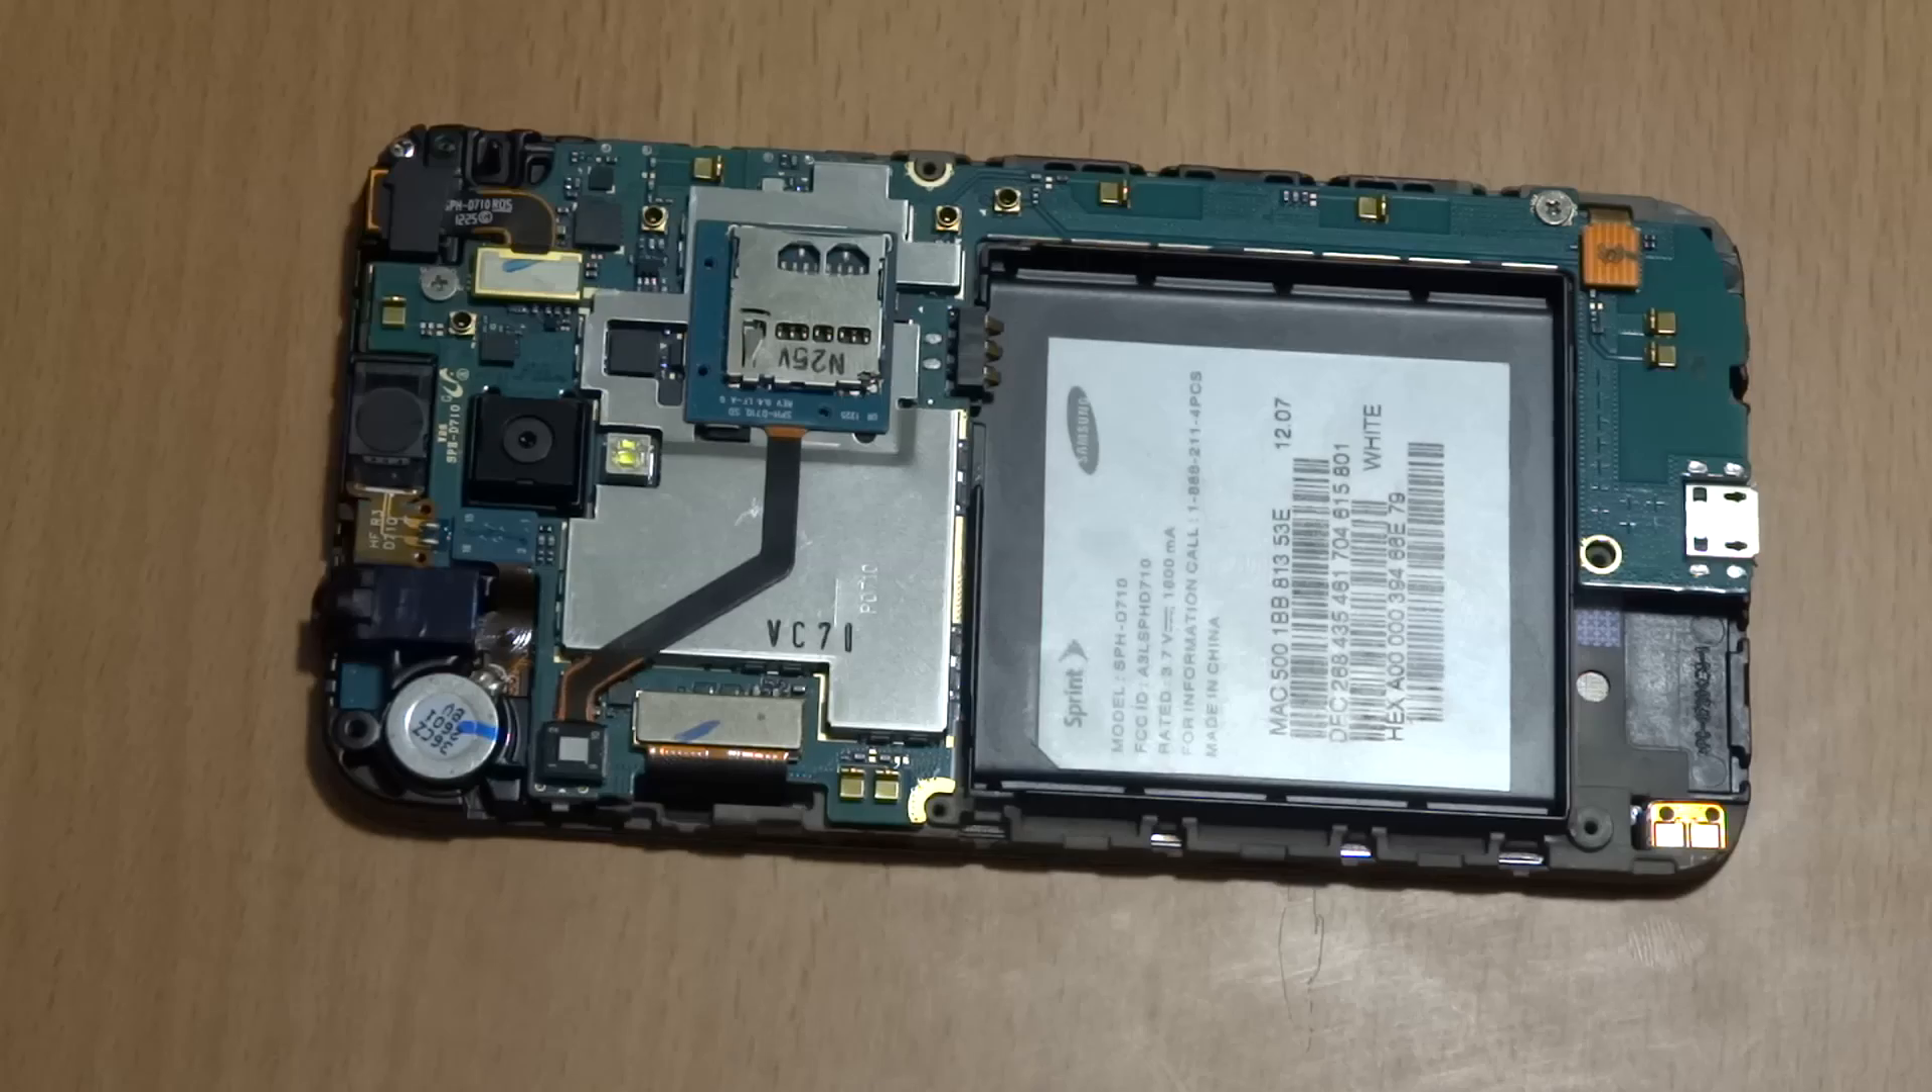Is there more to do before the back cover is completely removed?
No.